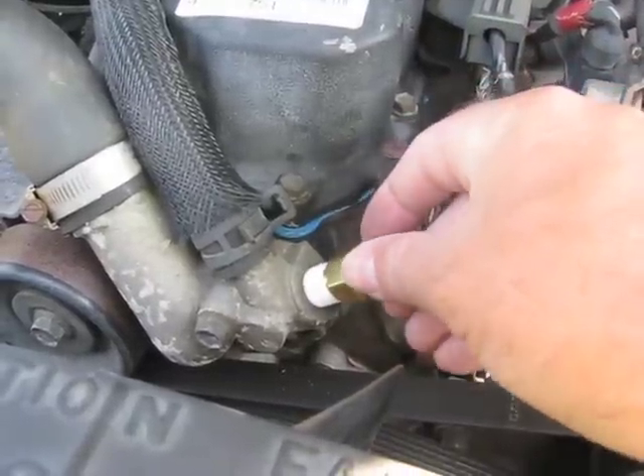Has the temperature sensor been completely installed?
No.